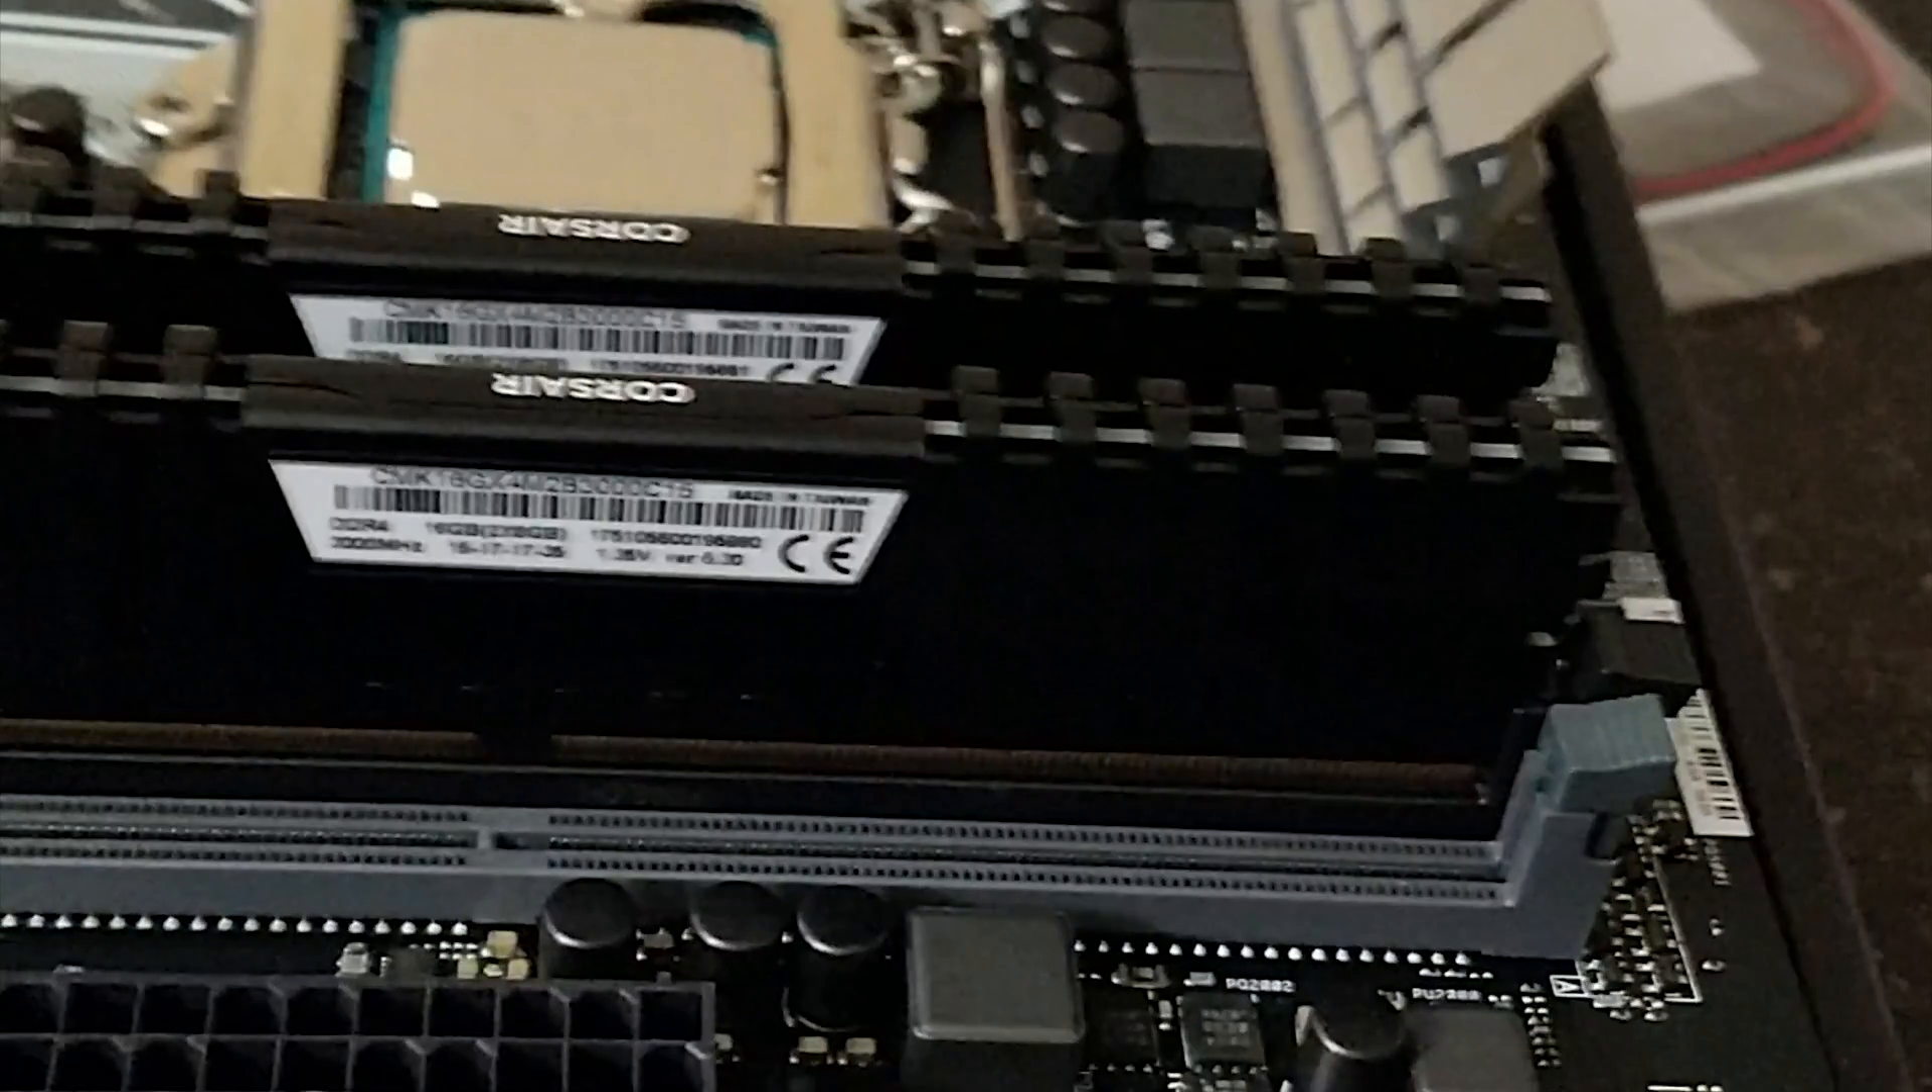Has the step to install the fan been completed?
No.